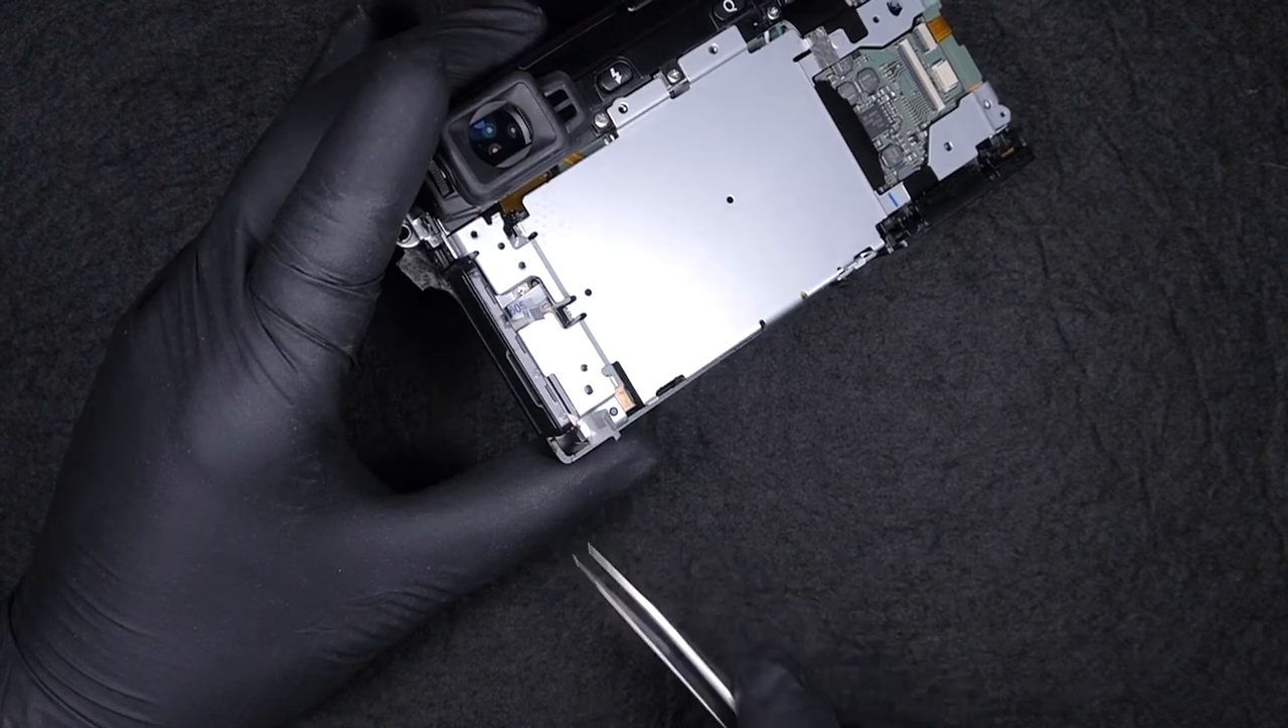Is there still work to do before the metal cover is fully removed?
Yes.